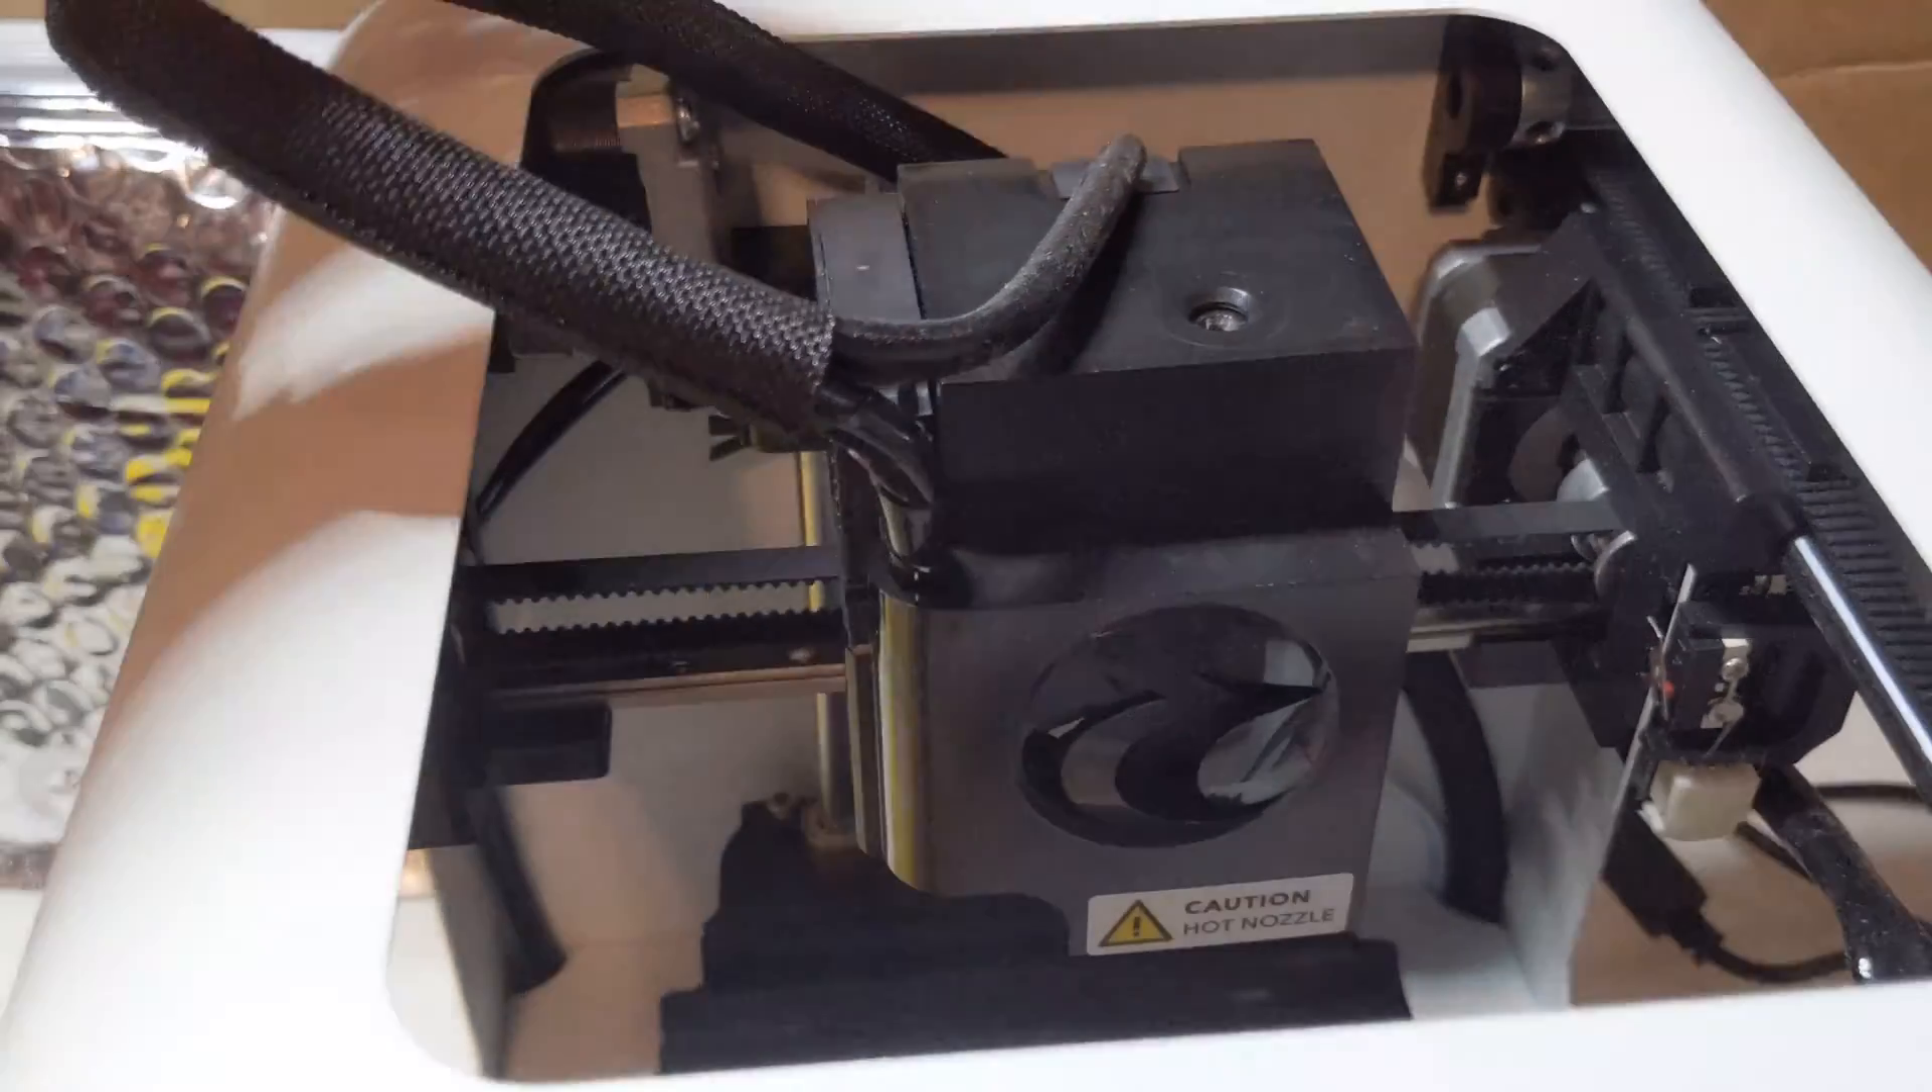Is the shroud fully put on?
Yes.